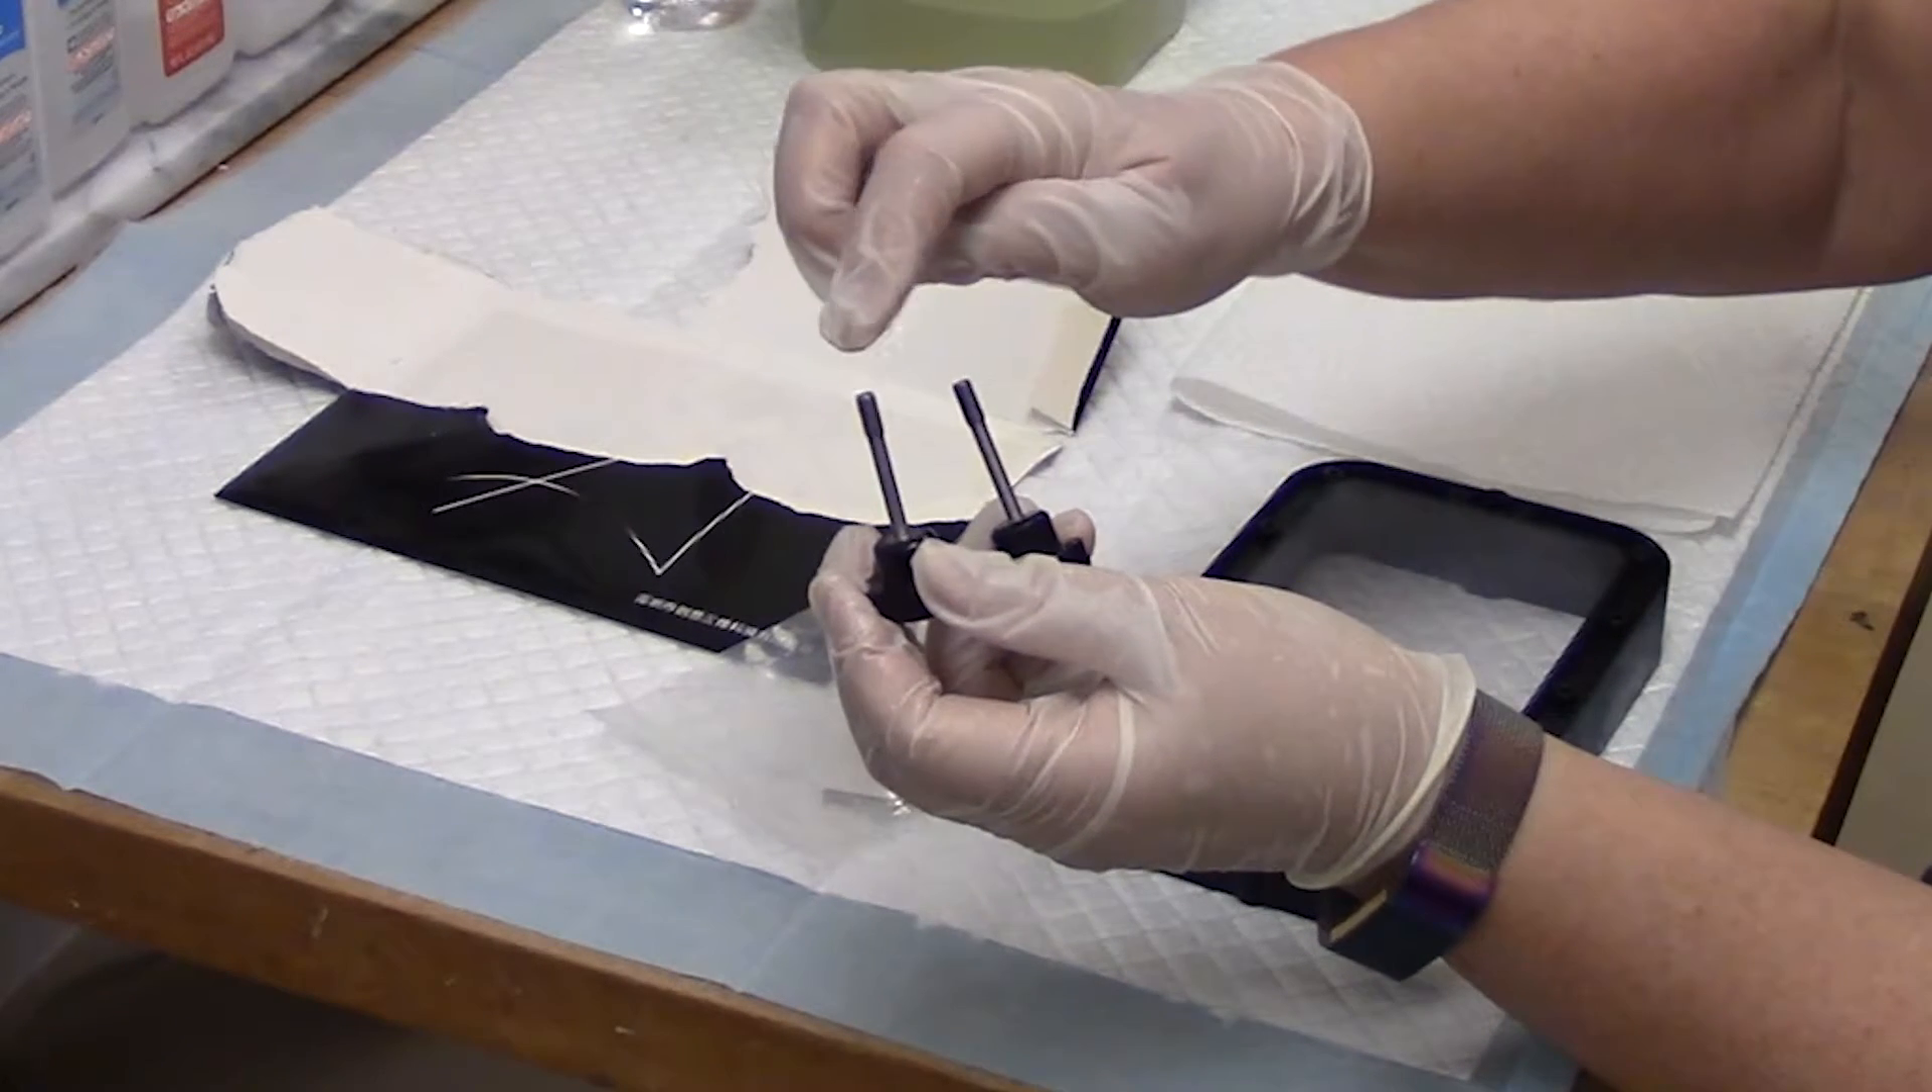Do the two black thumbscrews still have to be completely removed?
No.